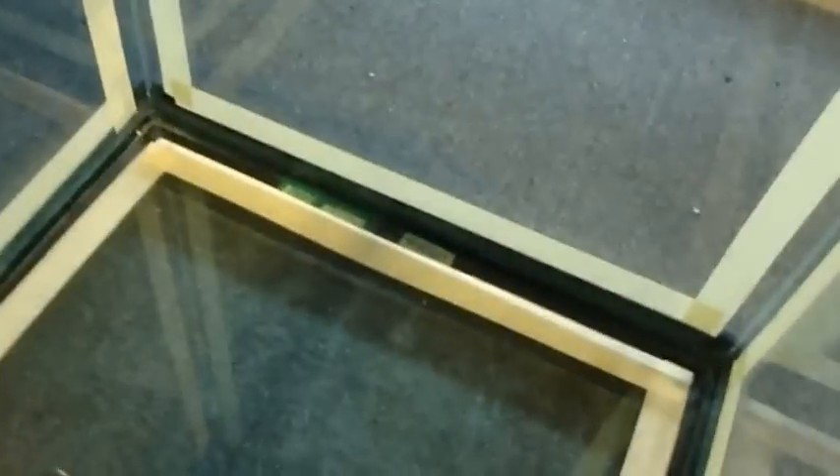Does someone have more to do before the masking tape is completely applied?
No.